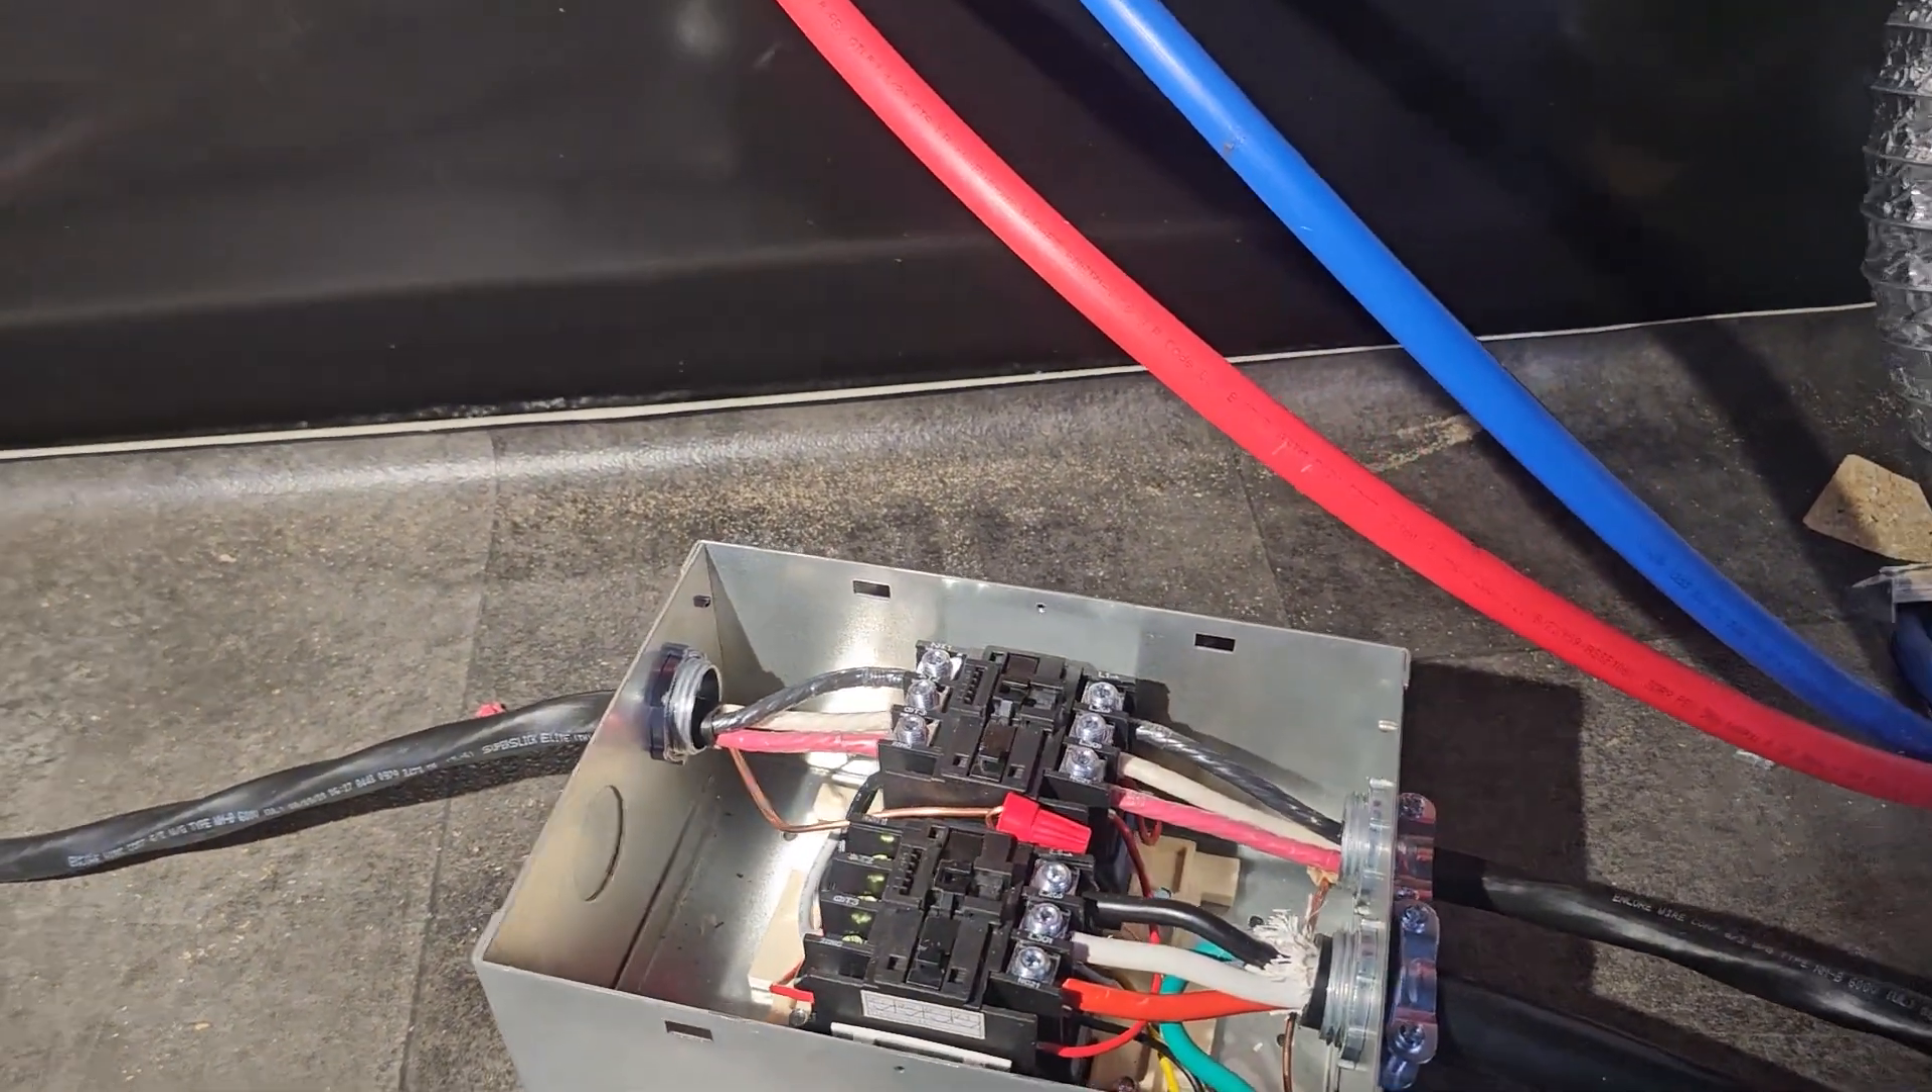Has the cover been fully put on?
No.